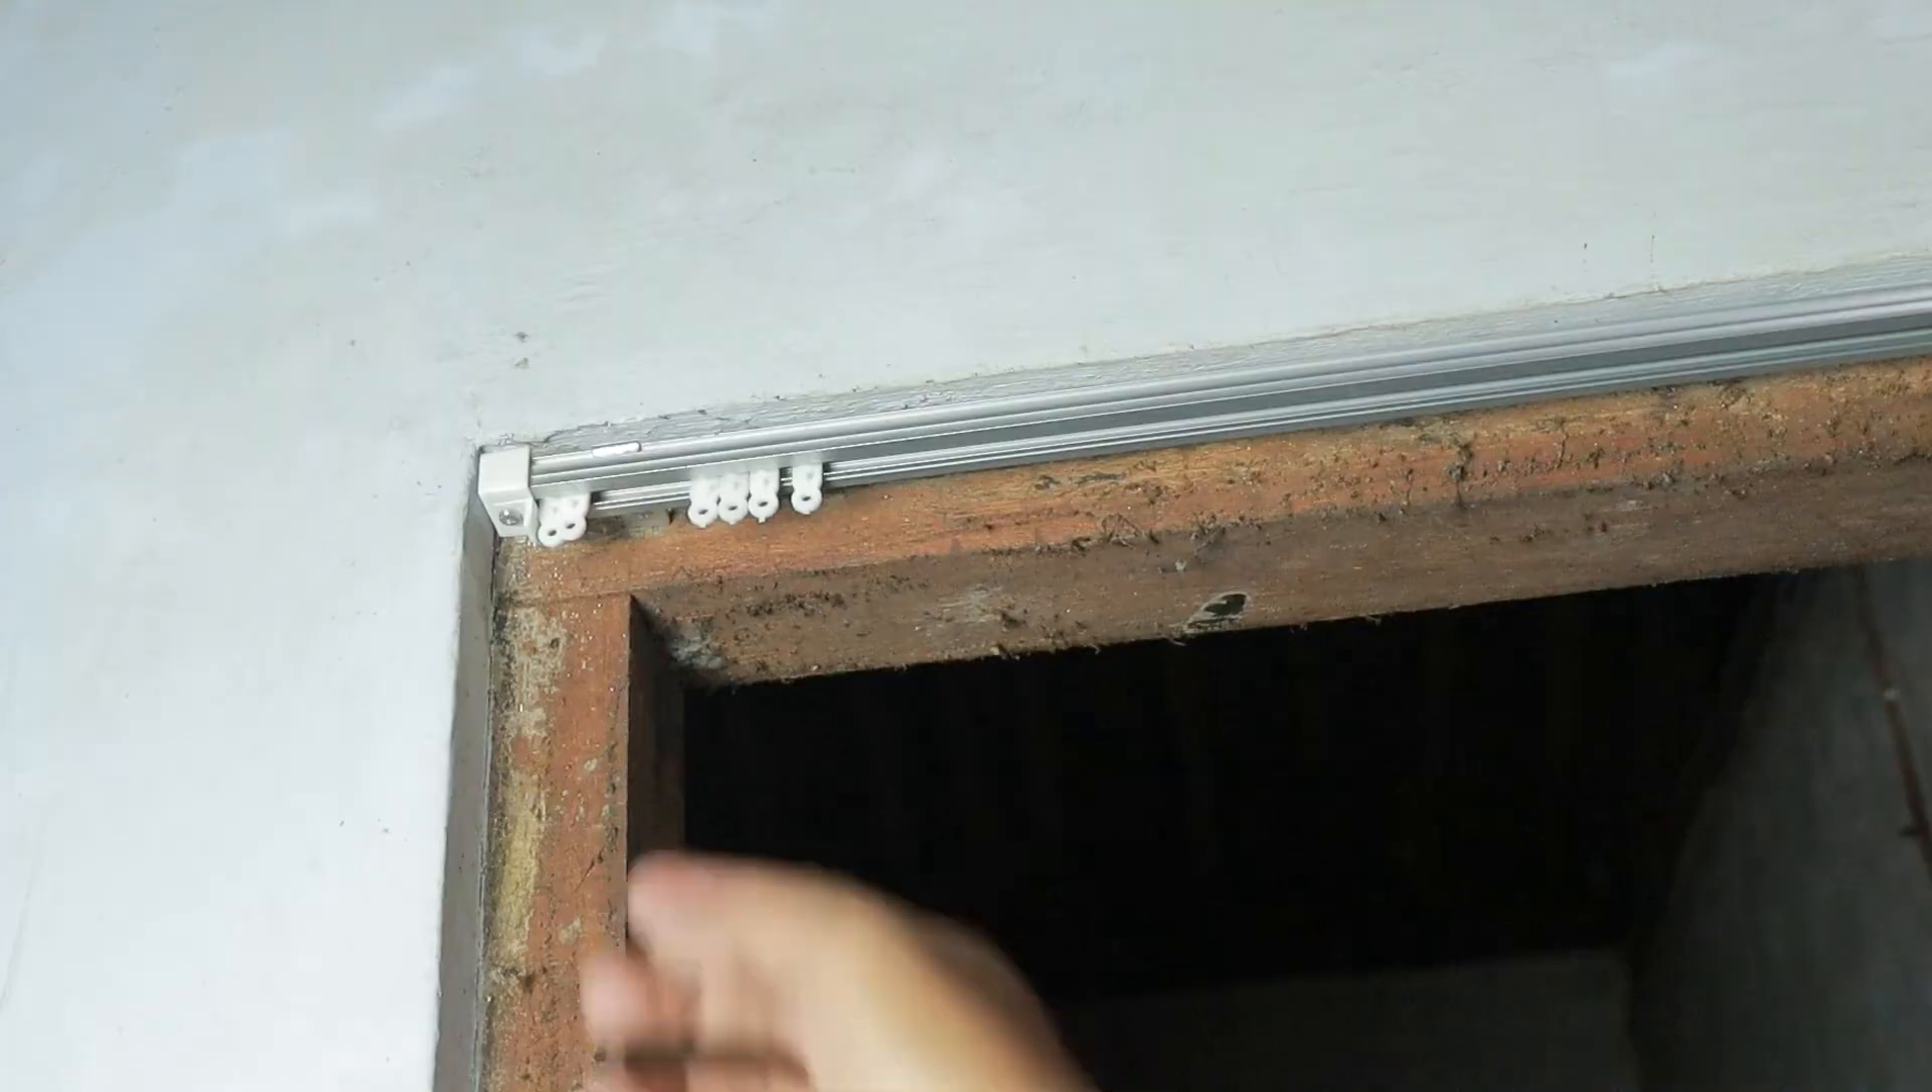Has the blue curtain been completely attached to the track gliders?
No.